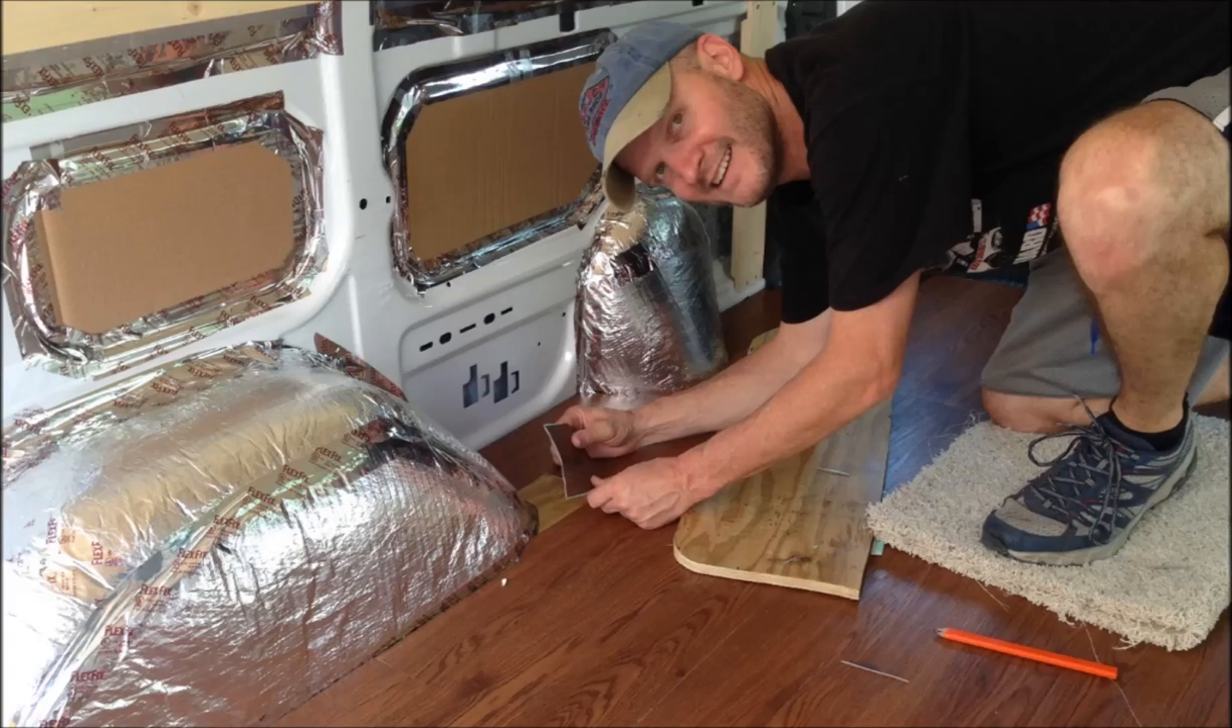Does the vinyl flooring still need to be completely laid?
Yes.